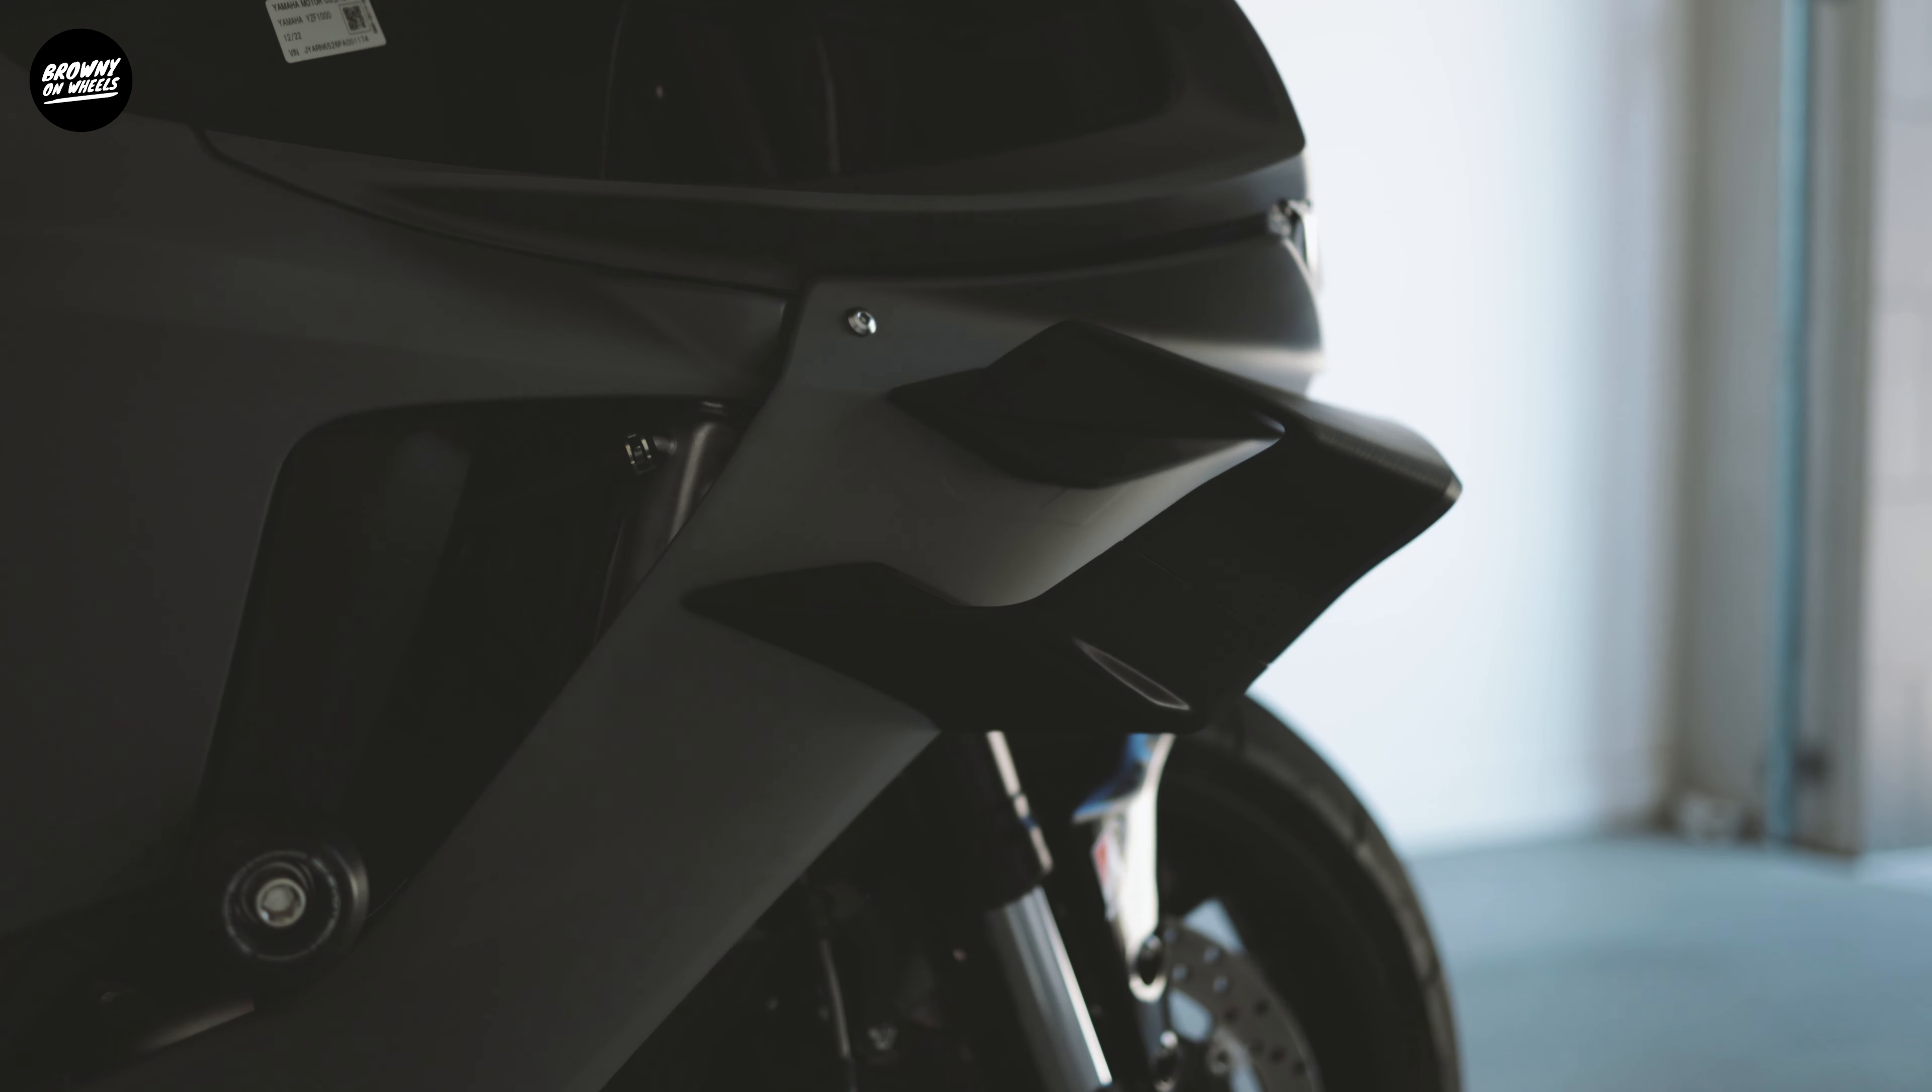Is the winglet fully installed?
Yes.